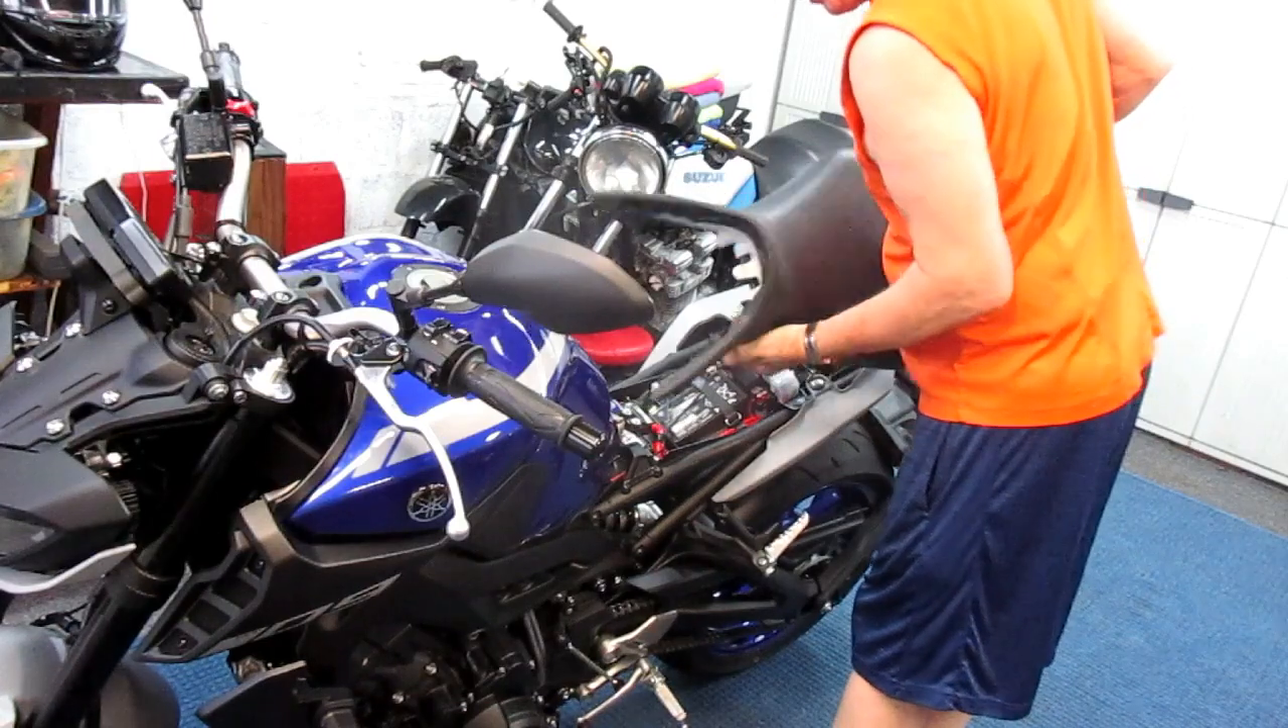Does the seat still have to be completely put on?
Yes.